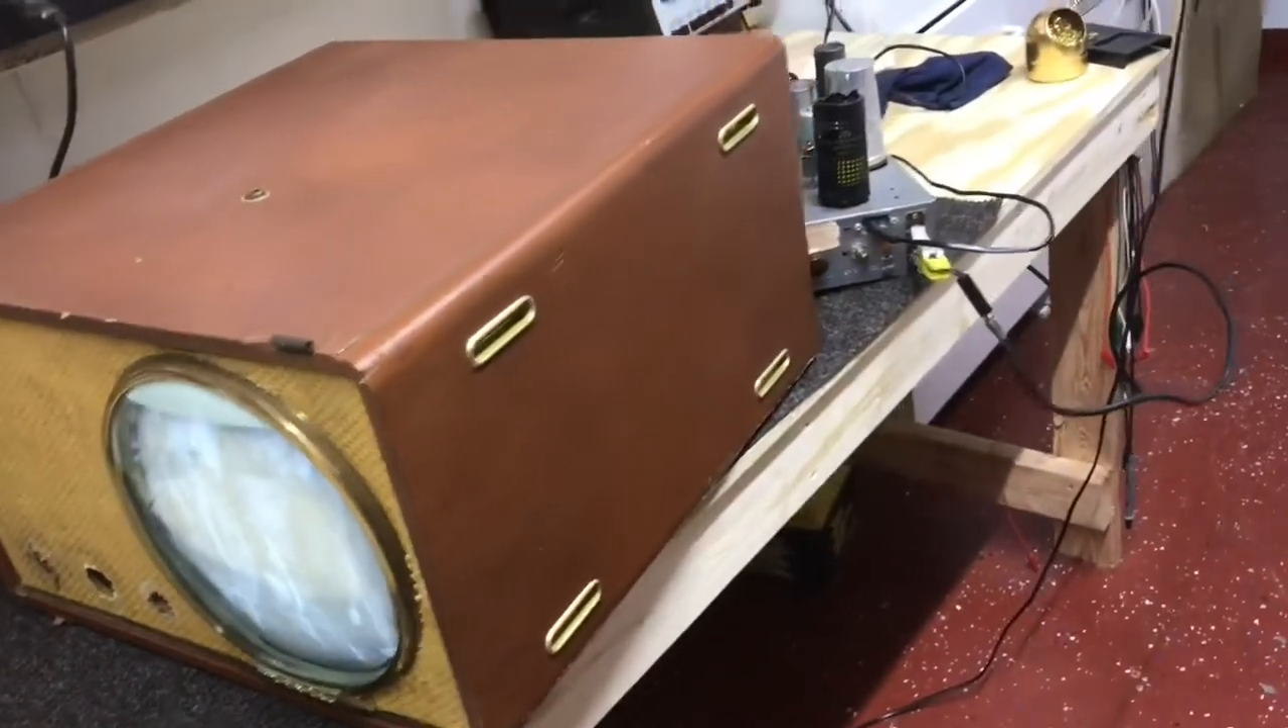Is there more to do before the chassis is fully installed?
Yes.